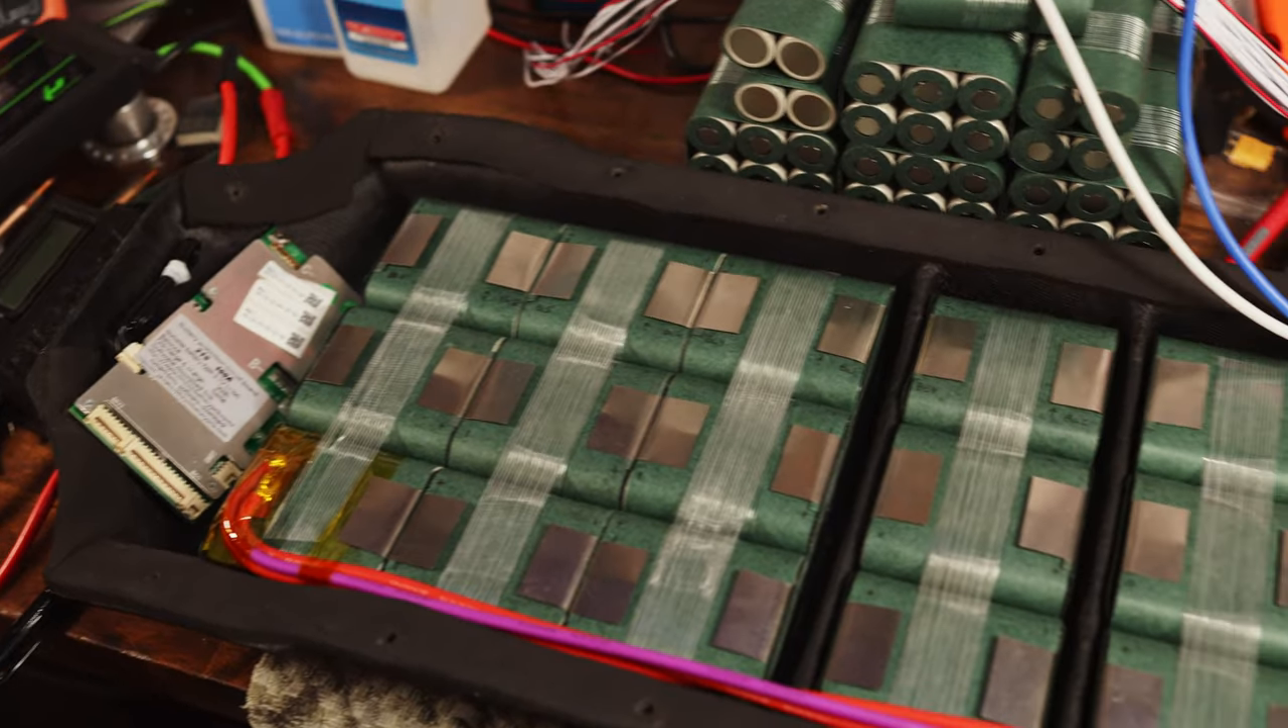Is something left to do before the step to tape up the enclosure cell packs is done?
No.